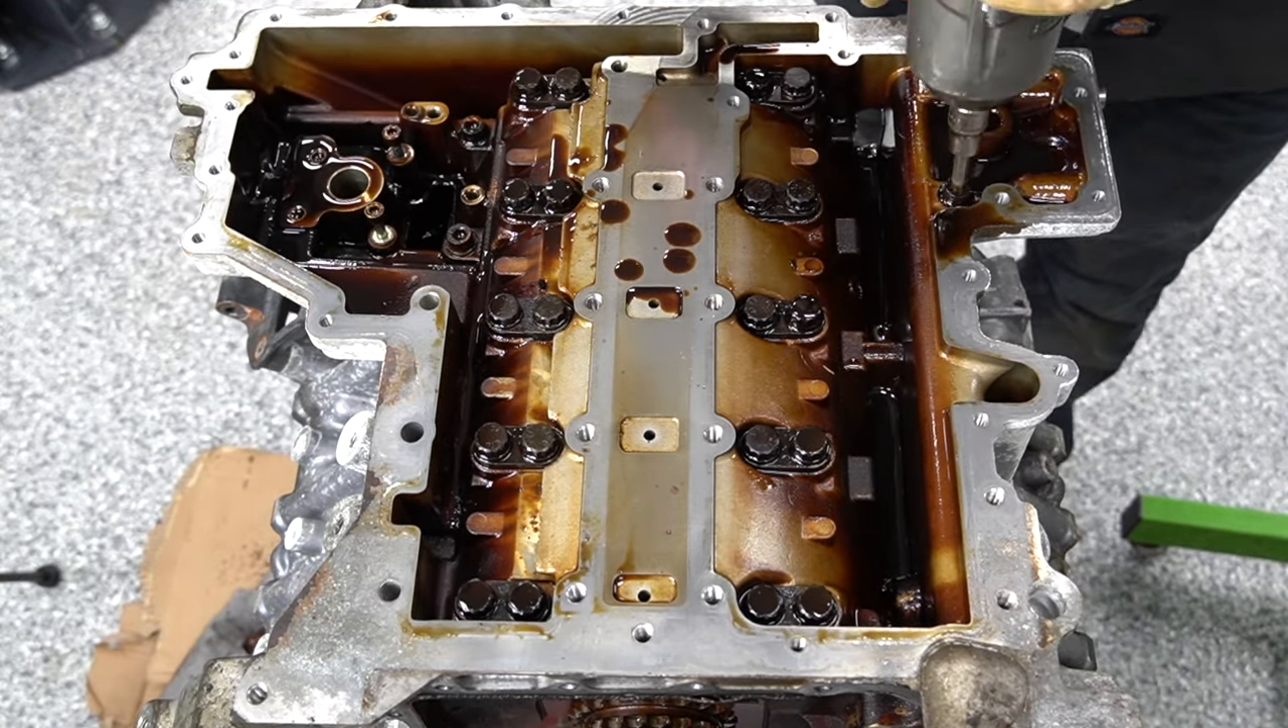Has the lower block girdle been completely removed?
No.